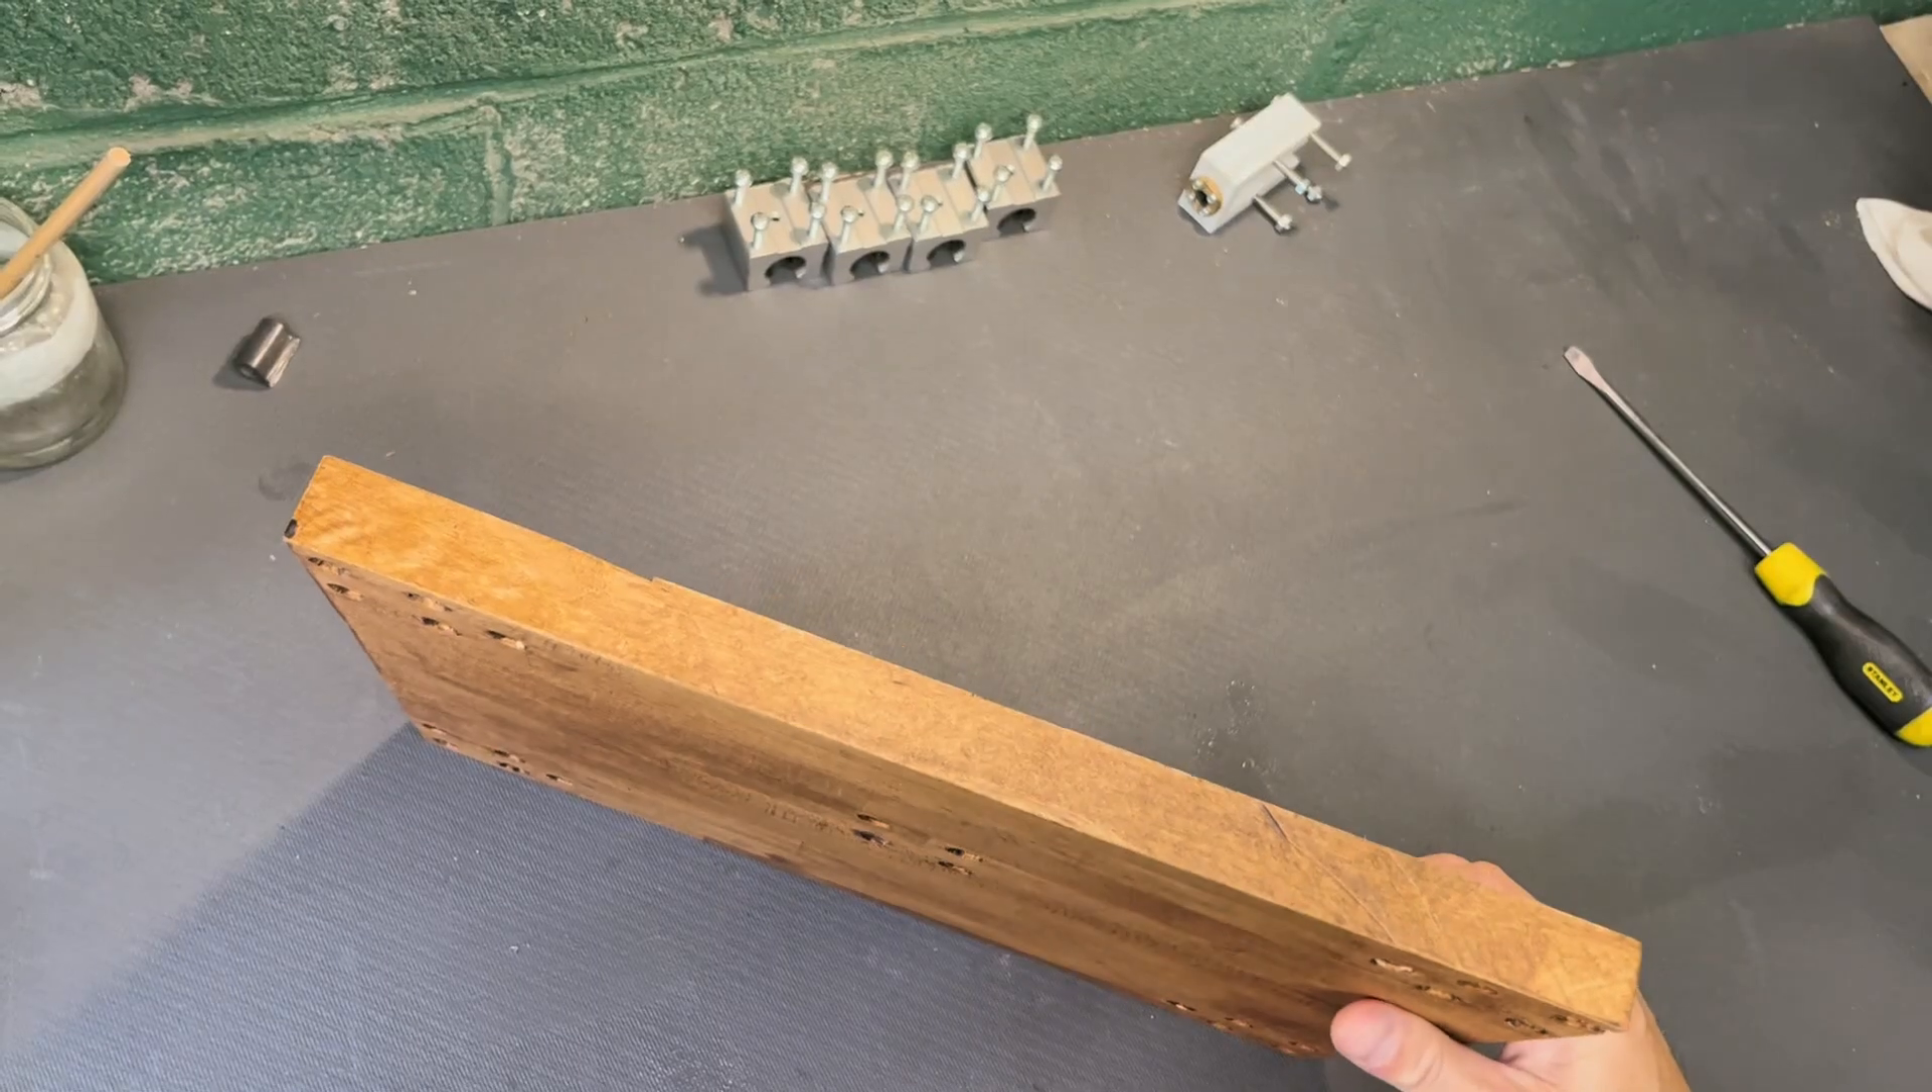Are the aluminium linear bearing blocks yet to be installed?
Yes.